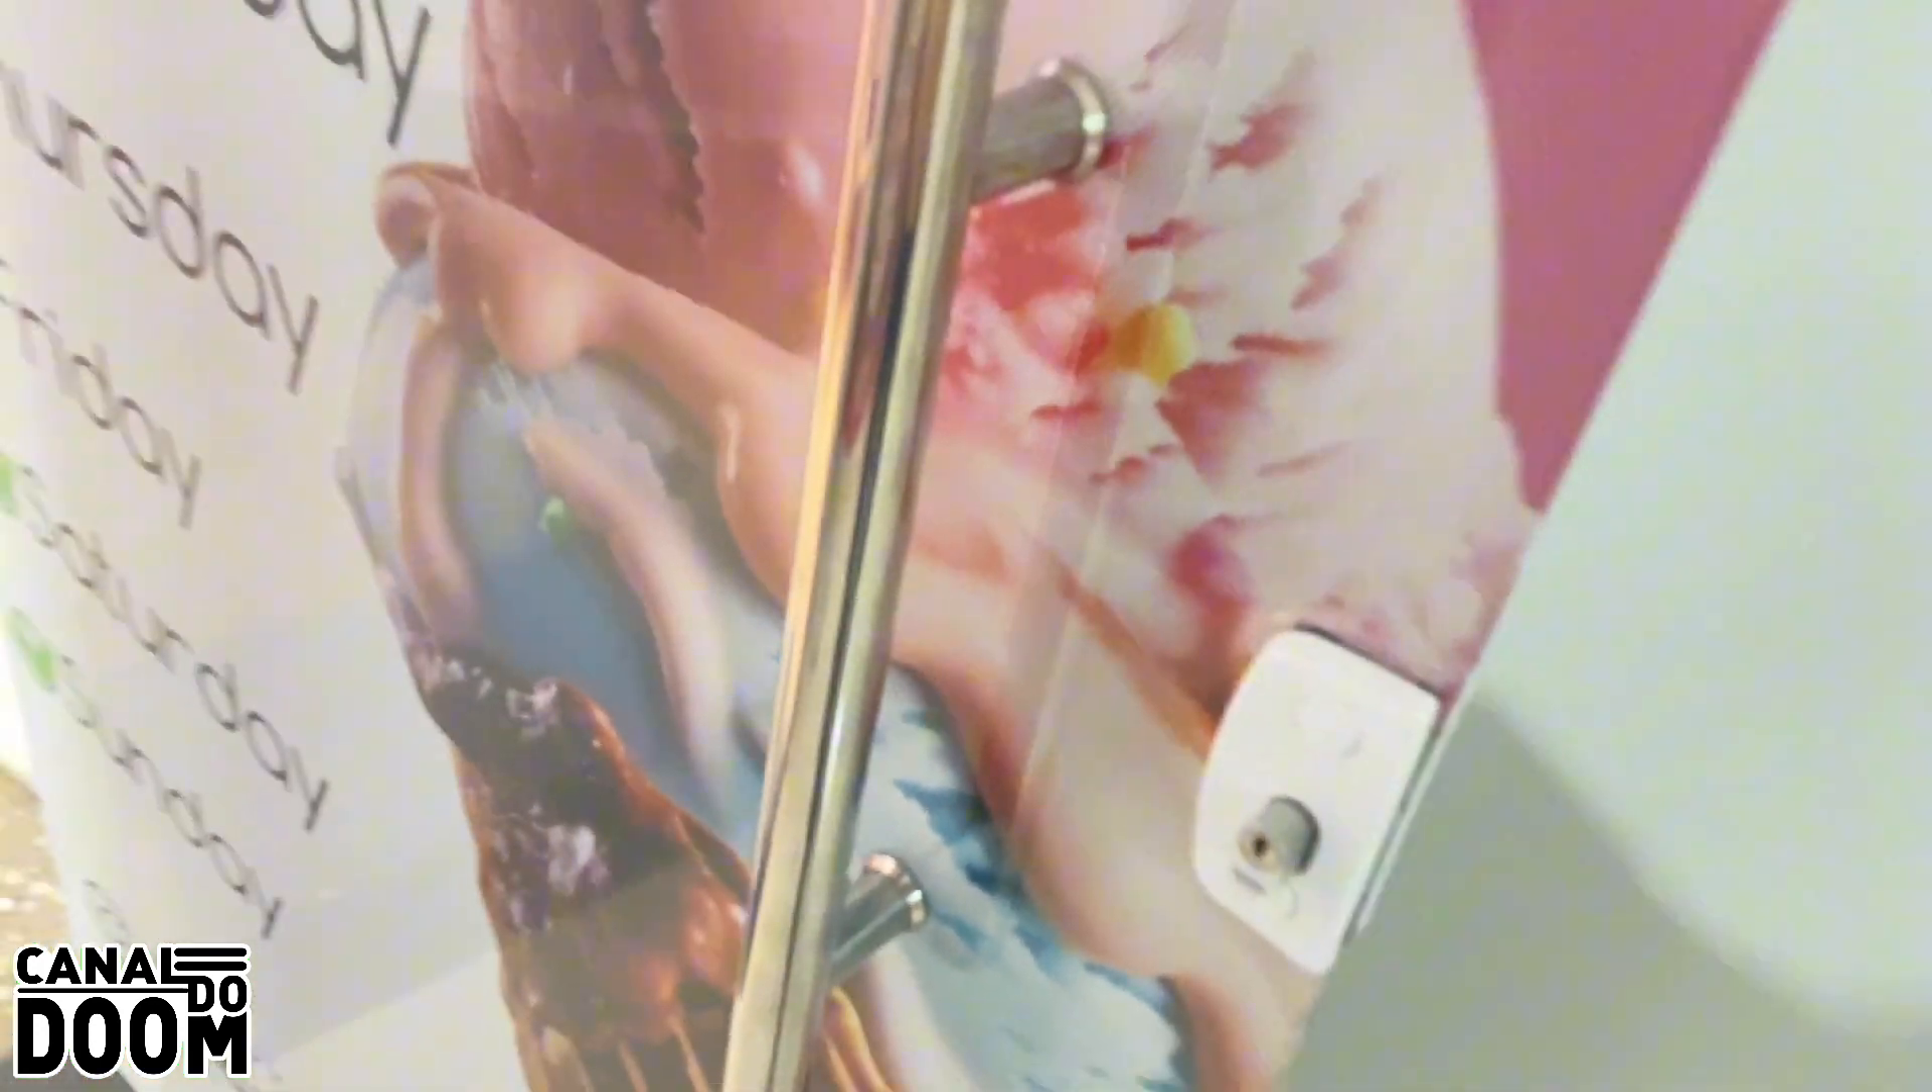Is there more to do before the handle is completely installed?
No.